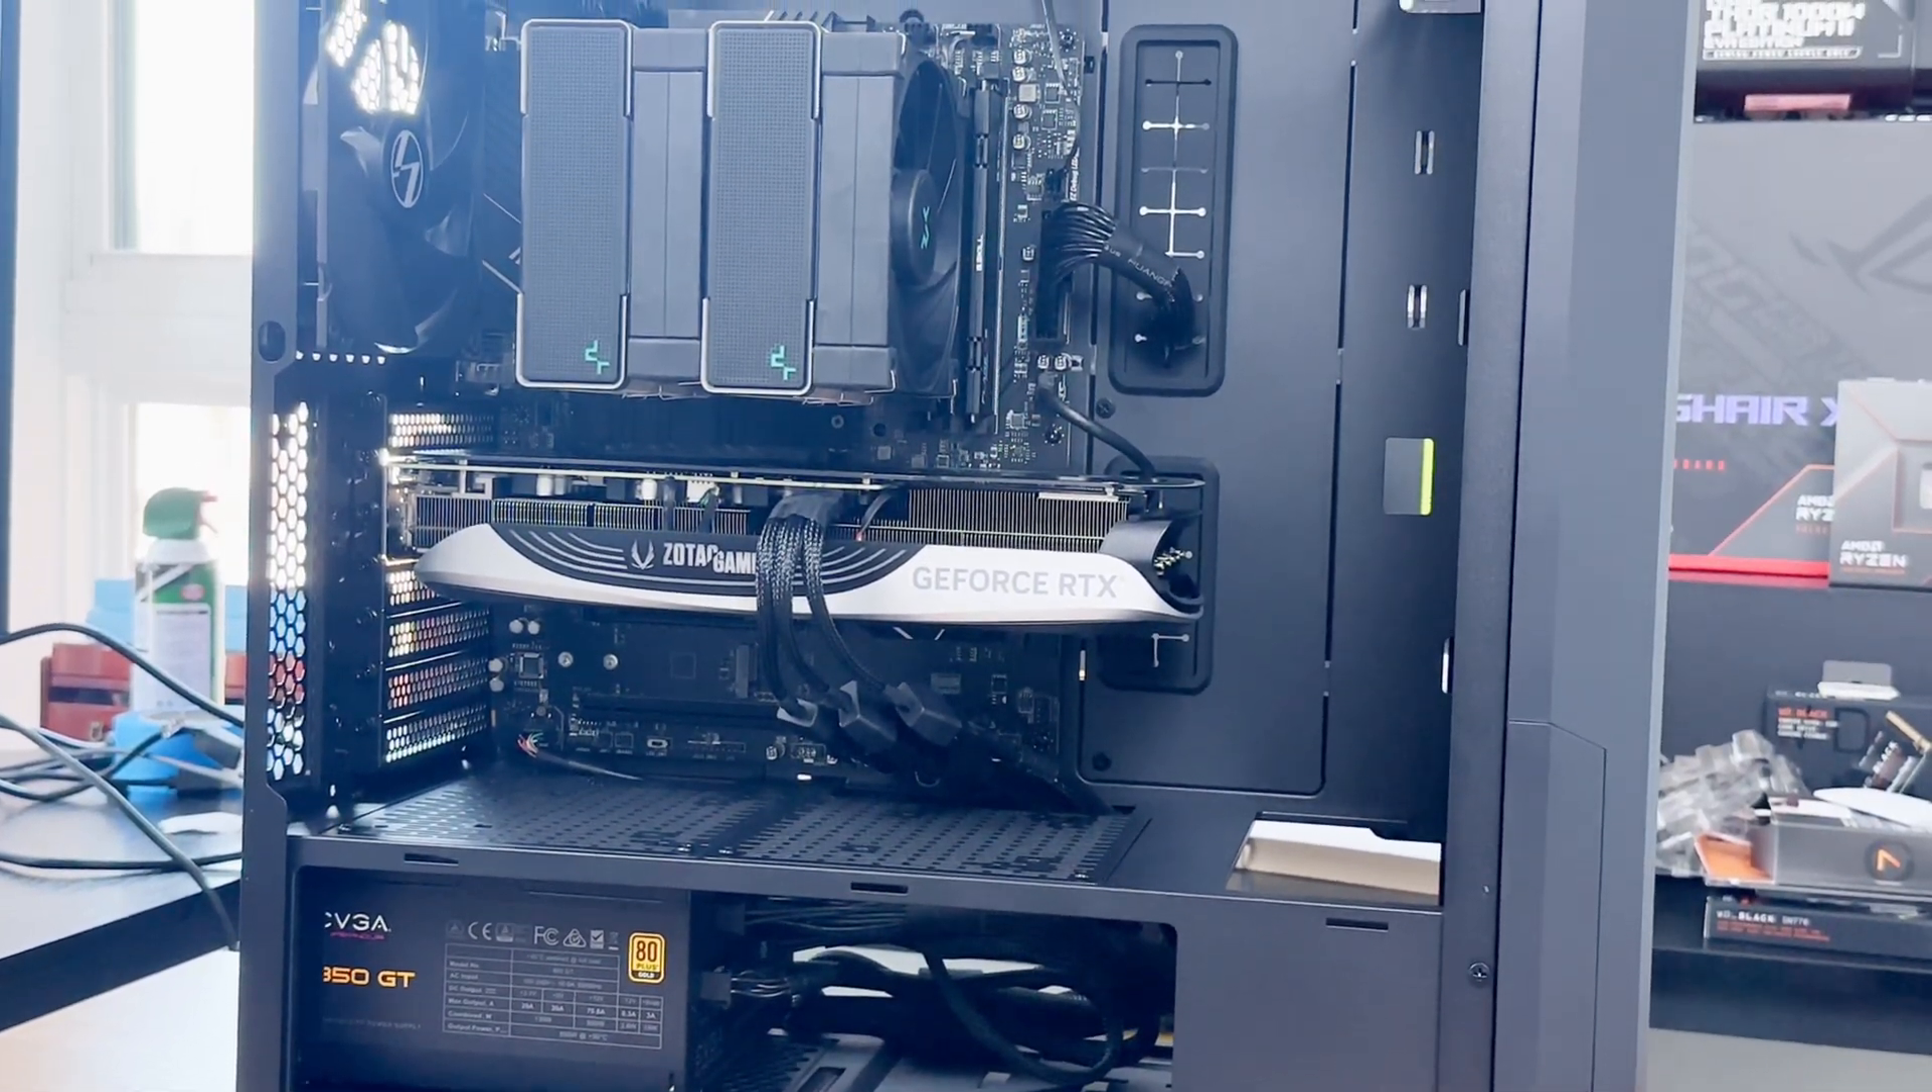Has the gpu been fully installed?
Yes.